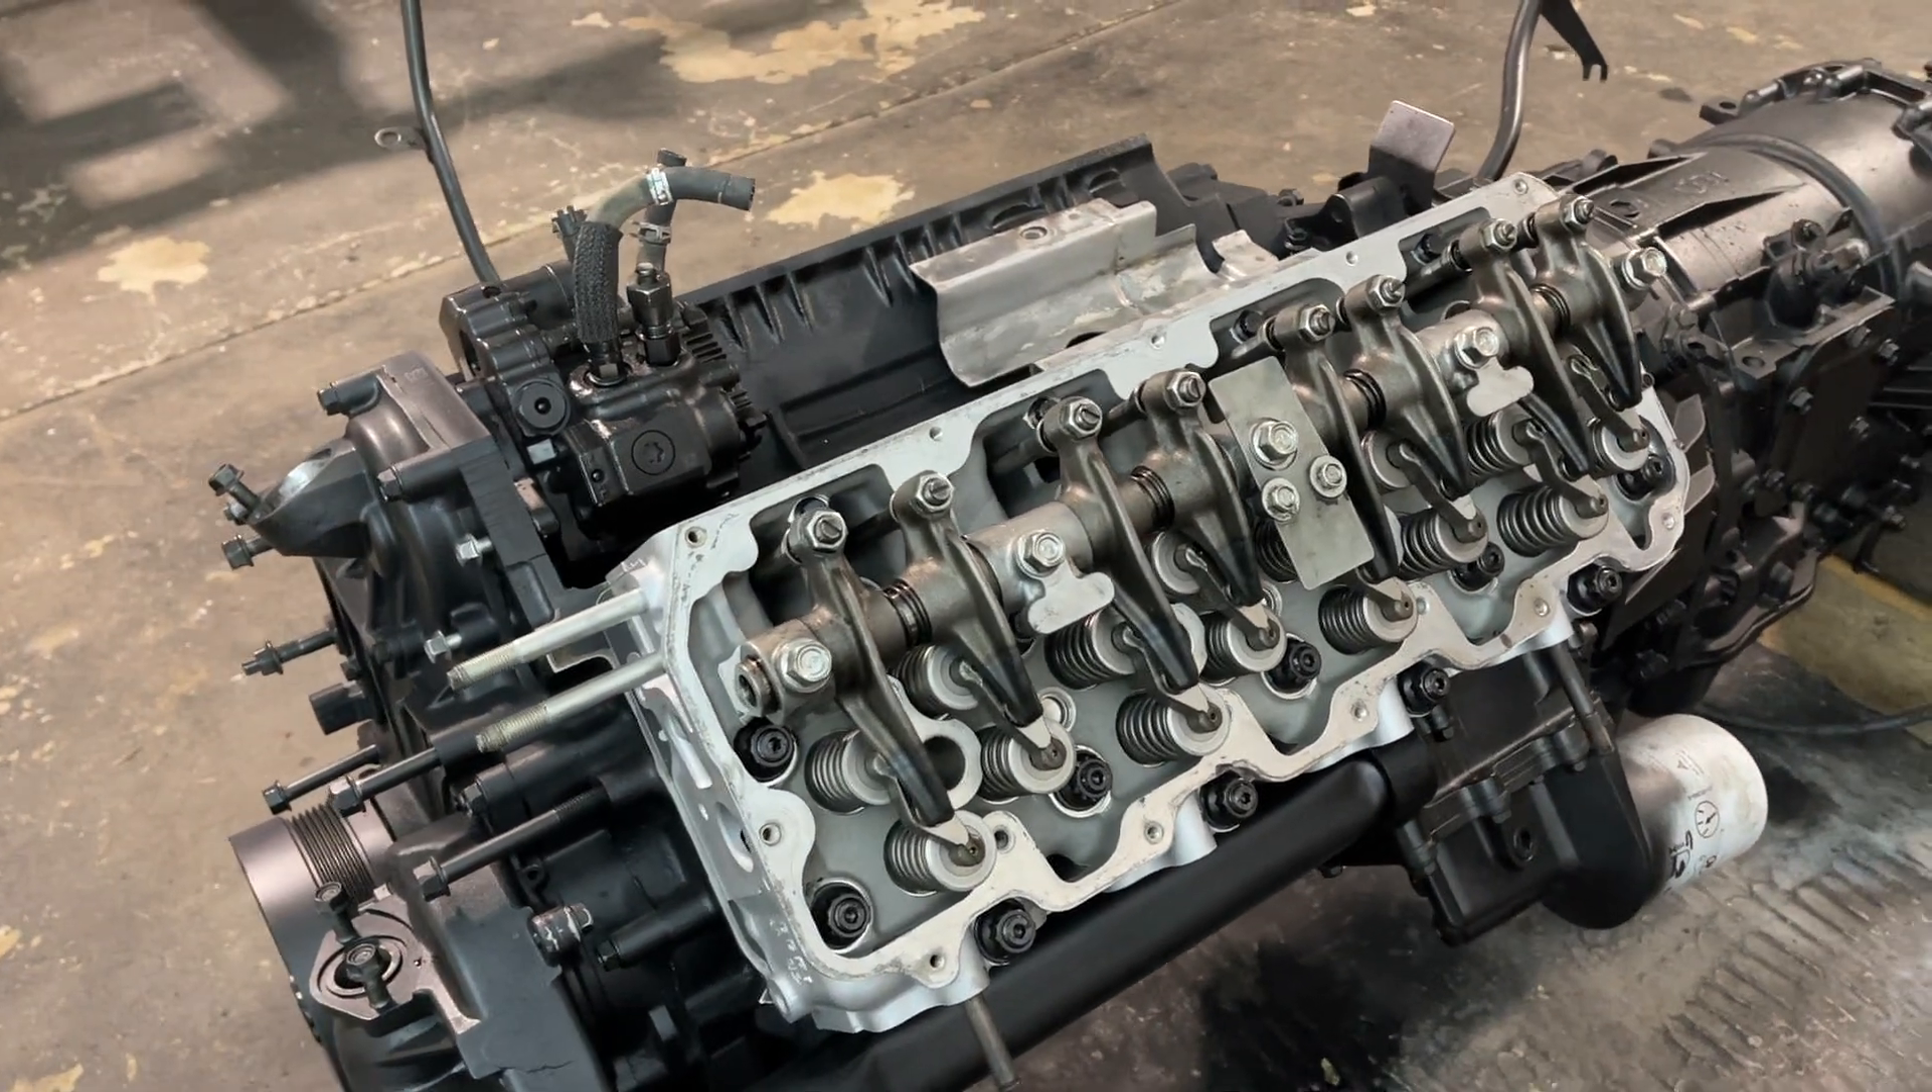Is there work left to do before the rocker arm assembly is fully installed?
No.